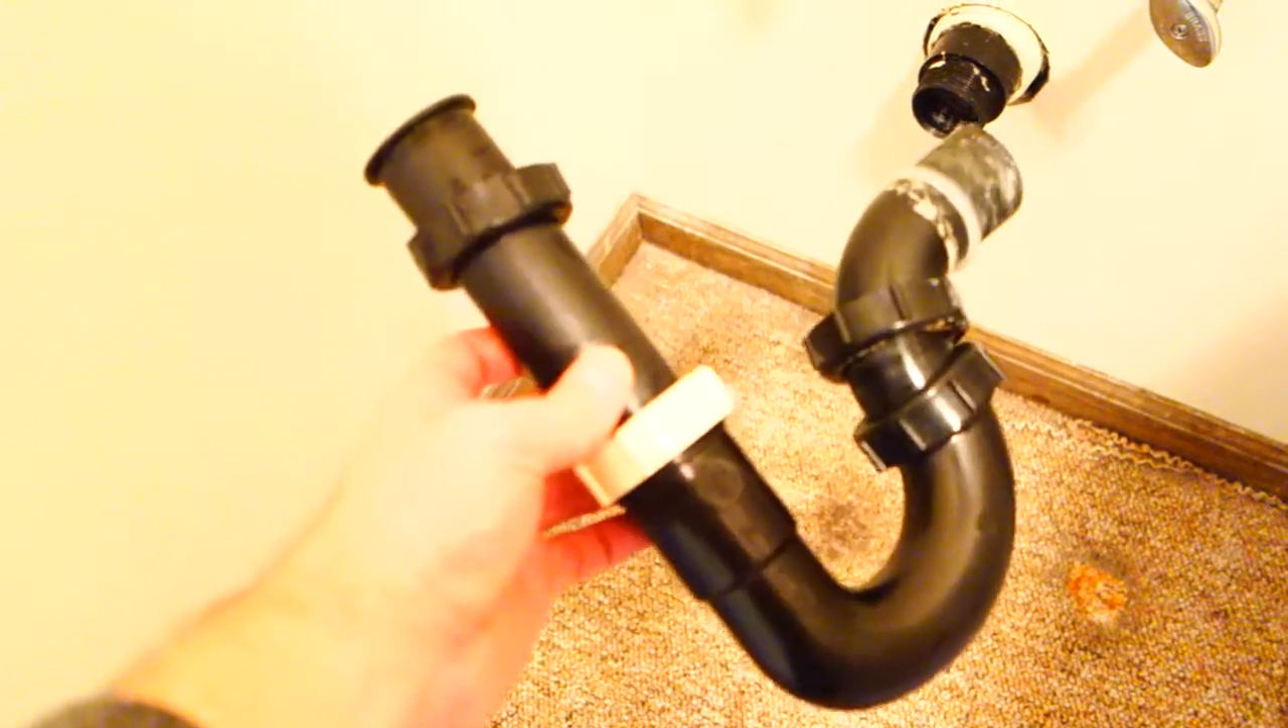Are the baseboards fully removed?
No.